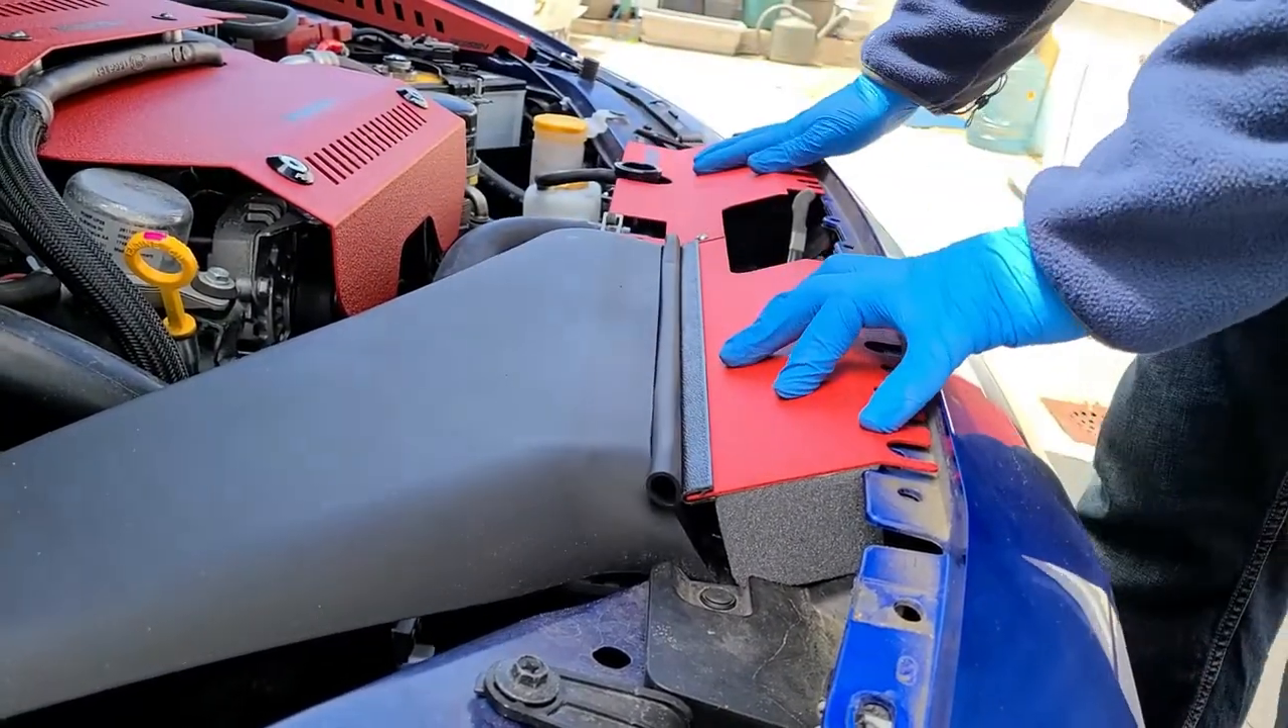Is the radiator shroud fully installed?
No.